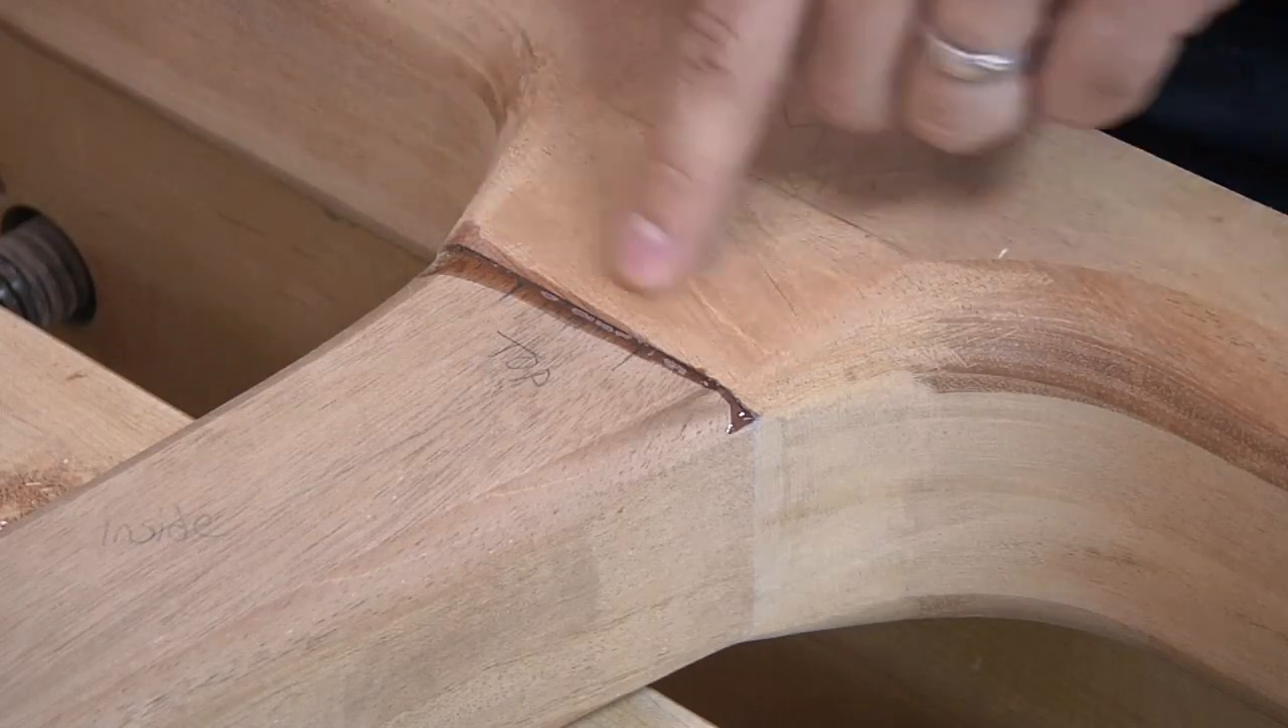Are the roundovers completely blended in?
No.